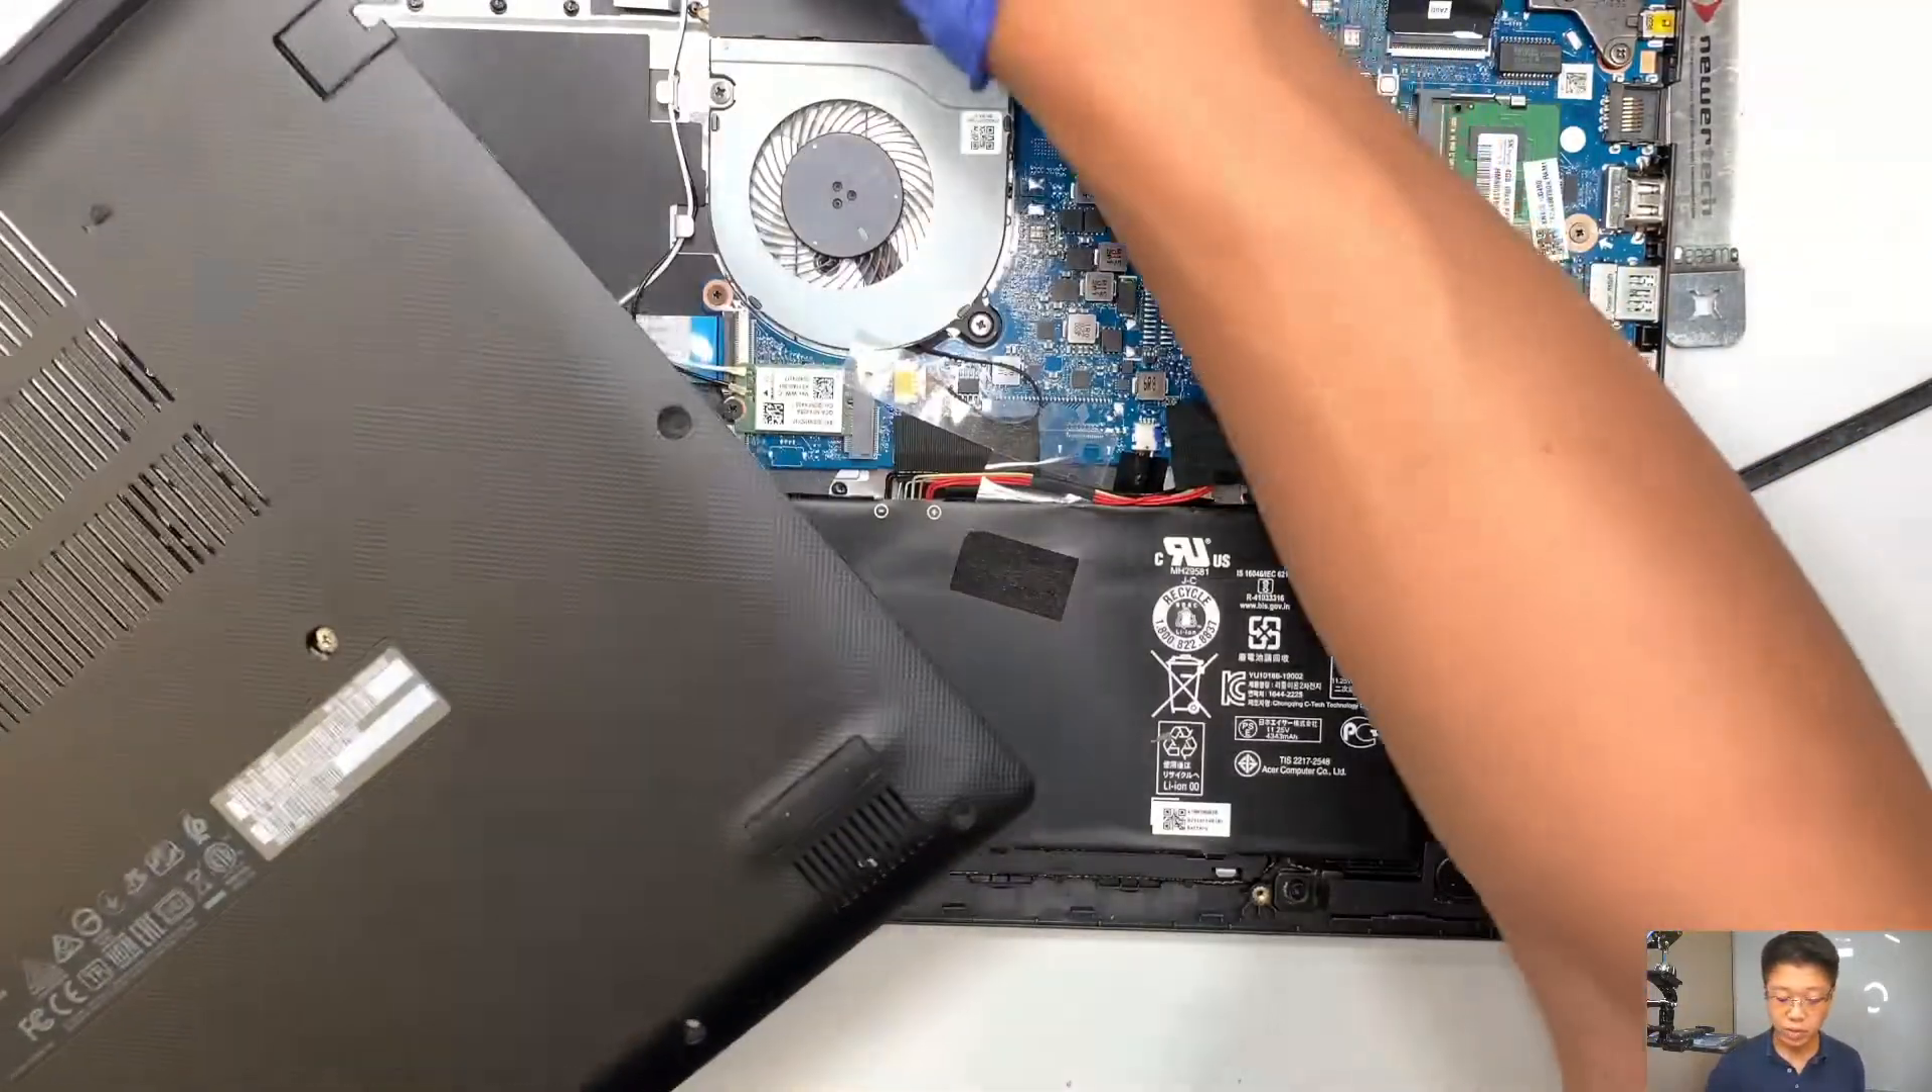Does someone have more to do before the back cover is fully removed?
No.